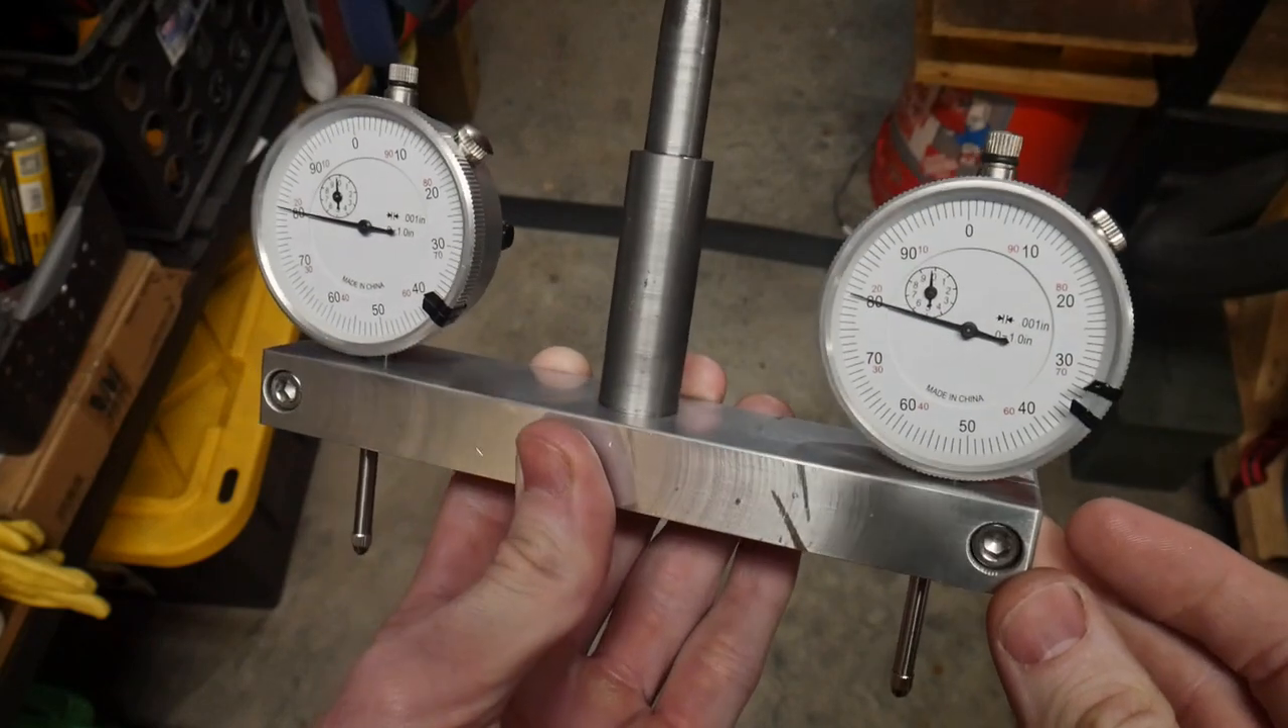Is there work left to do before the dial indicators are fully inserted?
No.